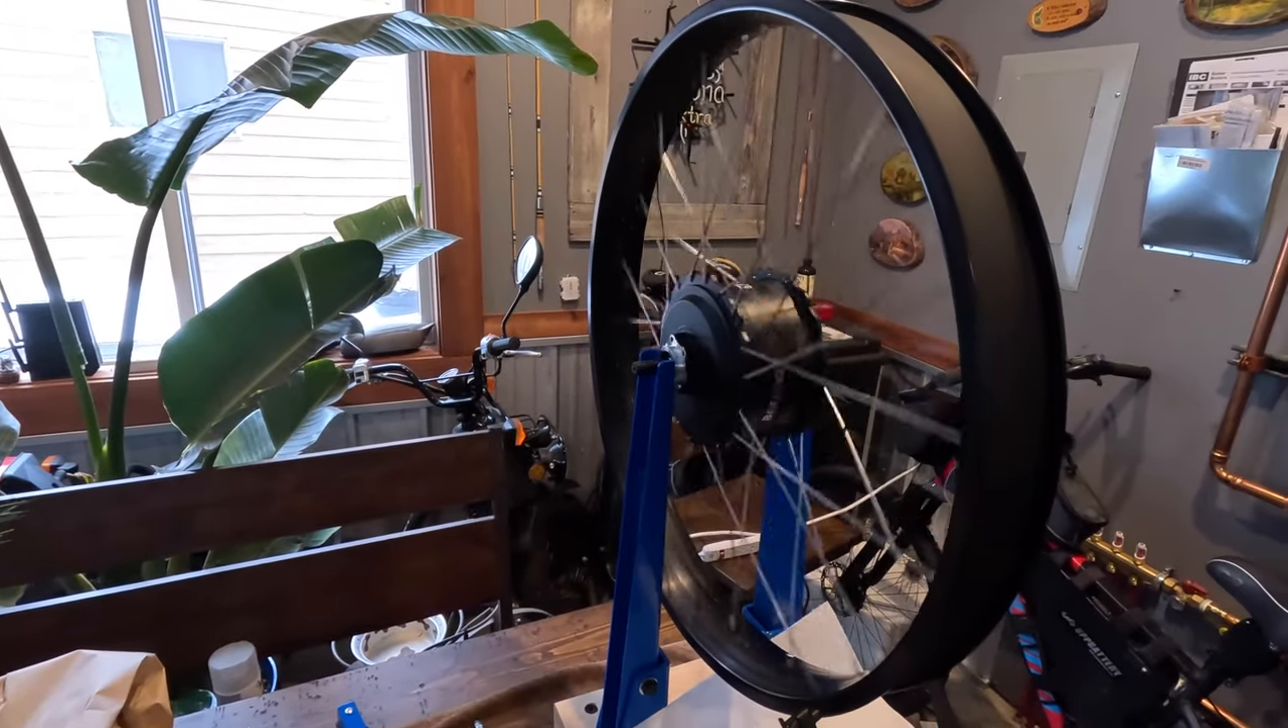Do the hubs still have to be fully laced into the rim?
No.